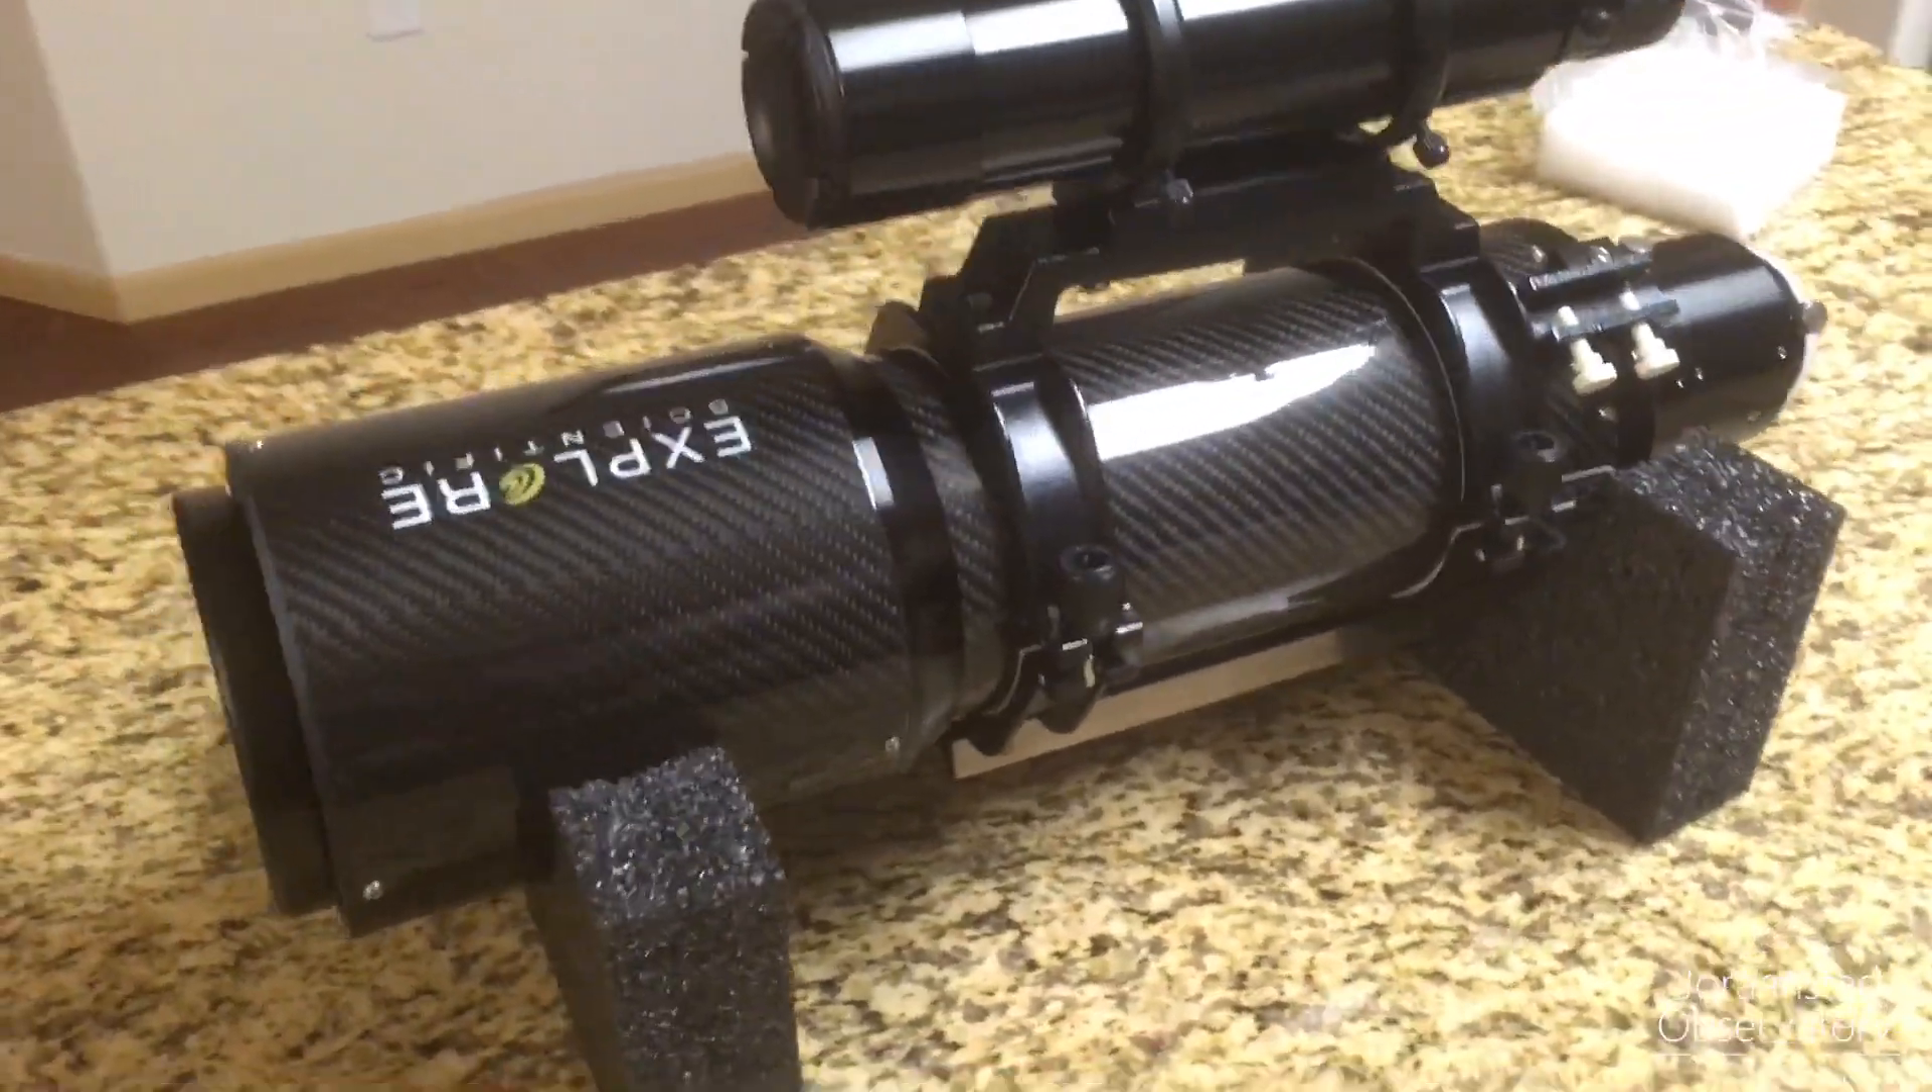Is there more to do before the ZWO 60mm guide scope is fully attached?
No.